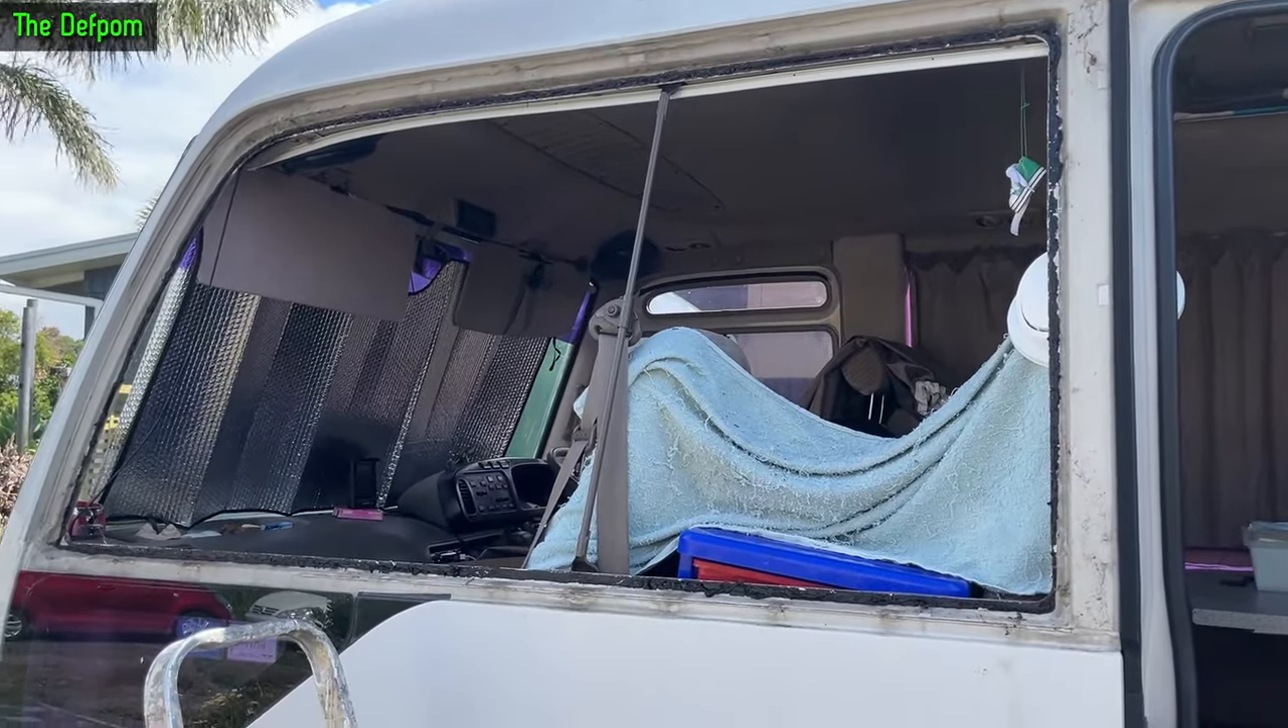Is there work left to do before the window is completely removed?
No.